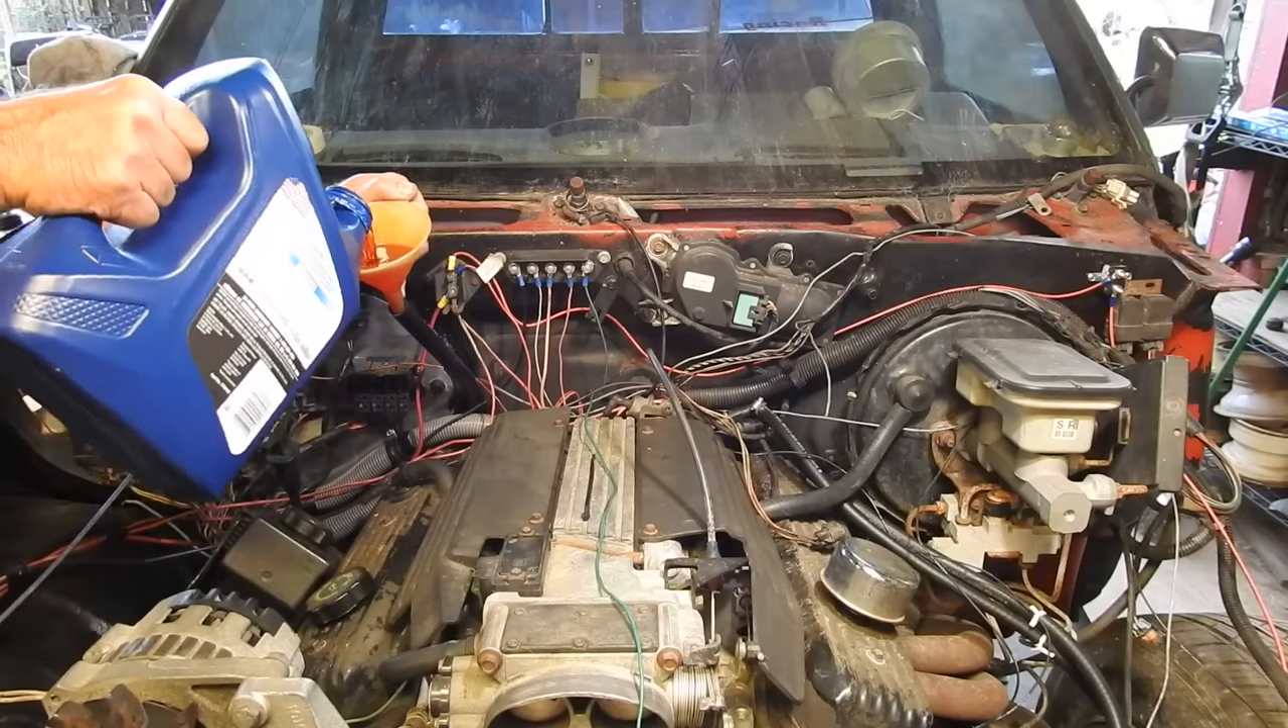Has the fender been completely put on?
No.